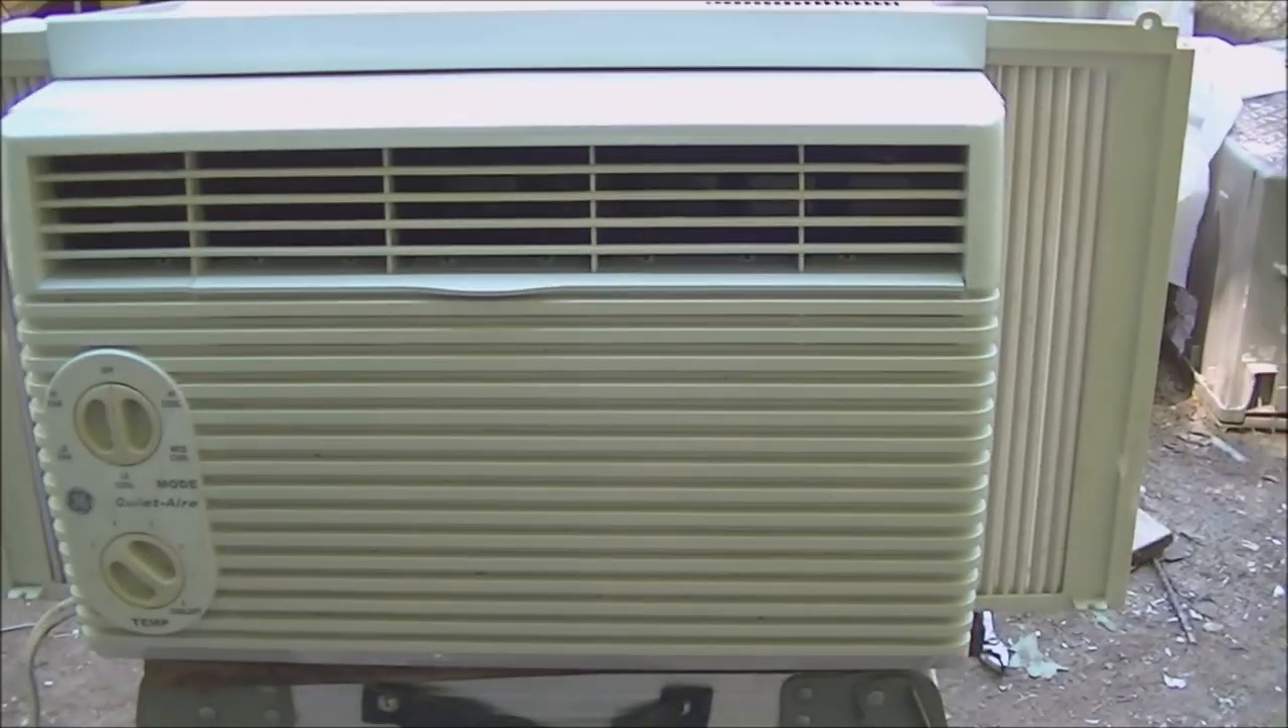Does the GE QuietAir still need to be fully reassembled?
No.